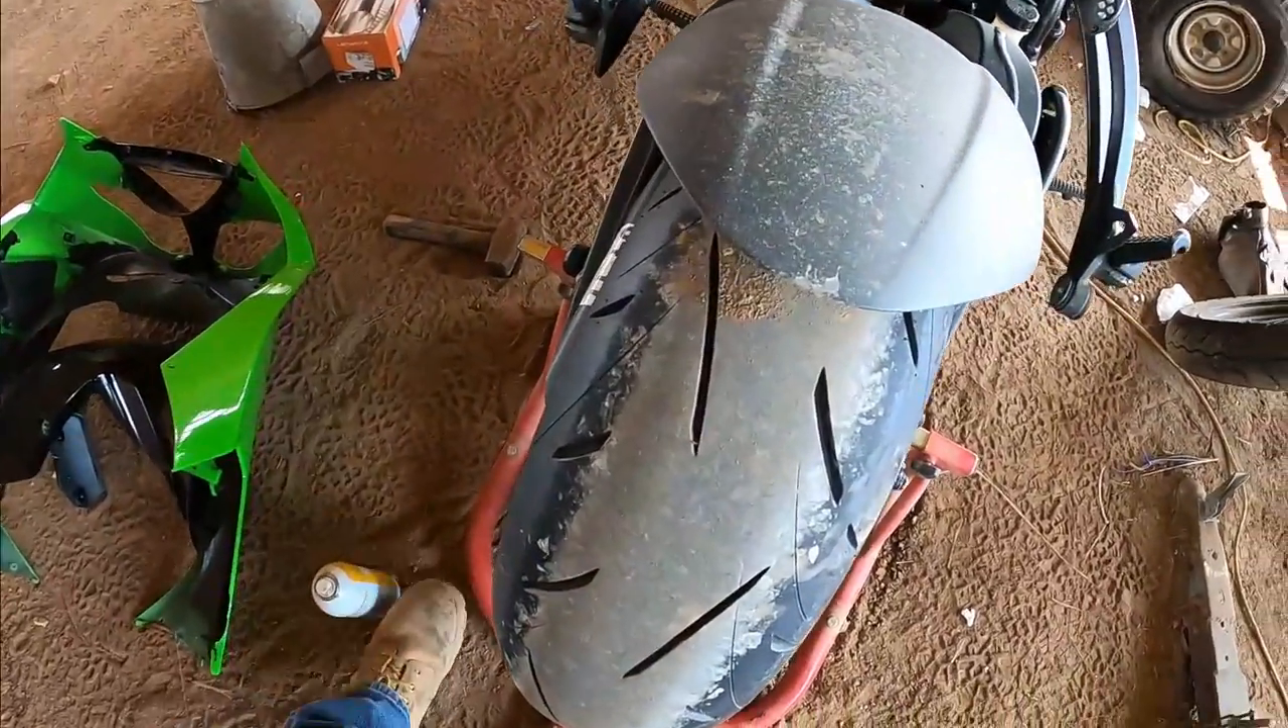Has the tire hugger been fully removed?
No.